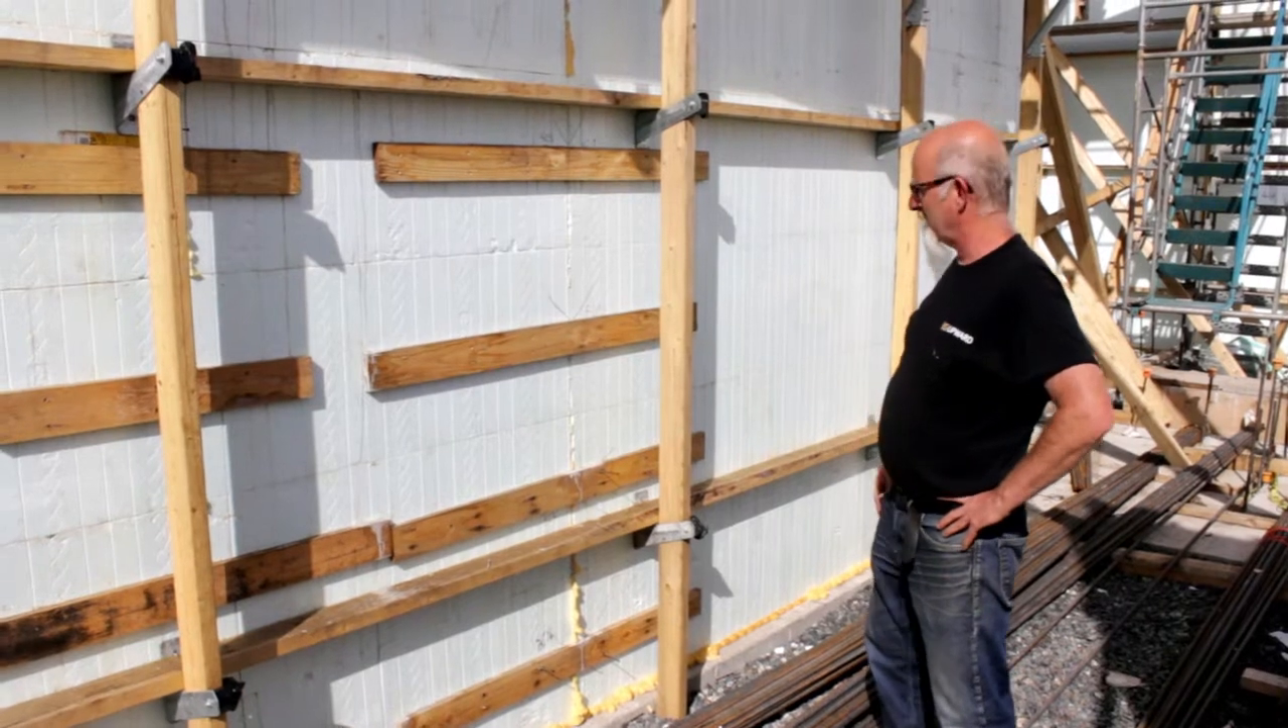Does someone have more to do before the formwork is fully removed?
Yes.